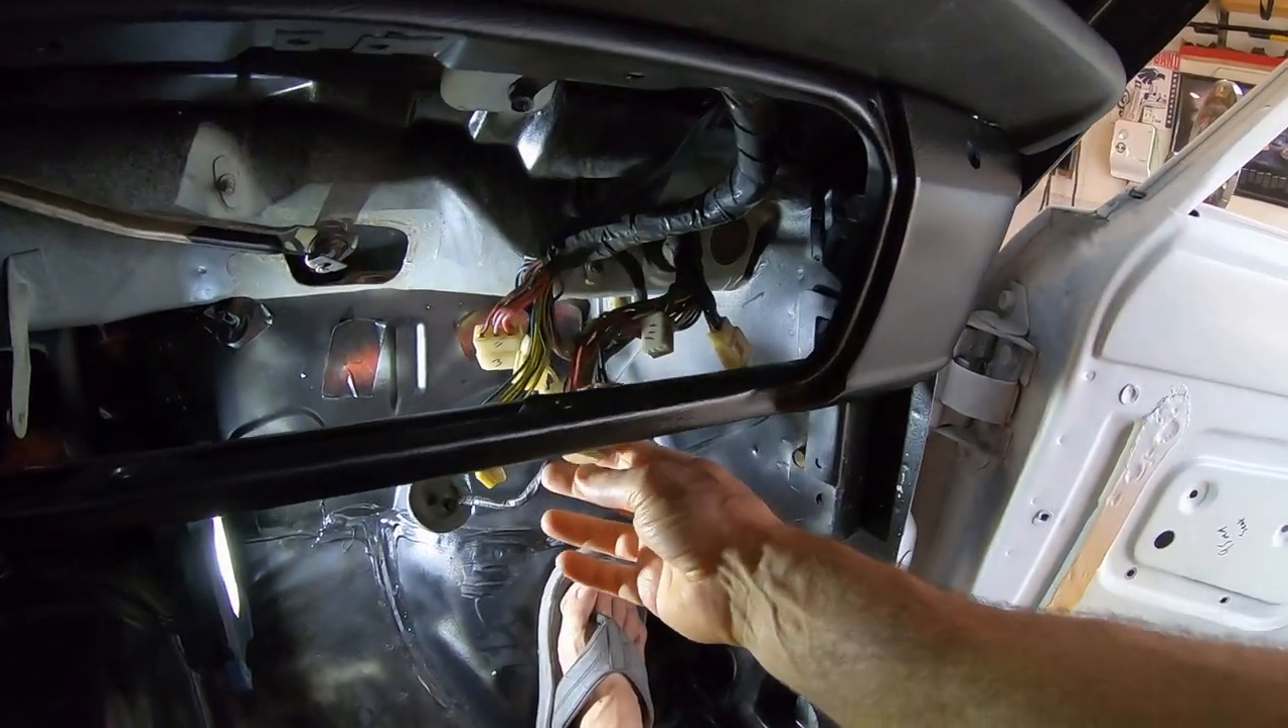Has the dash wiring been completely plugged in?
No.